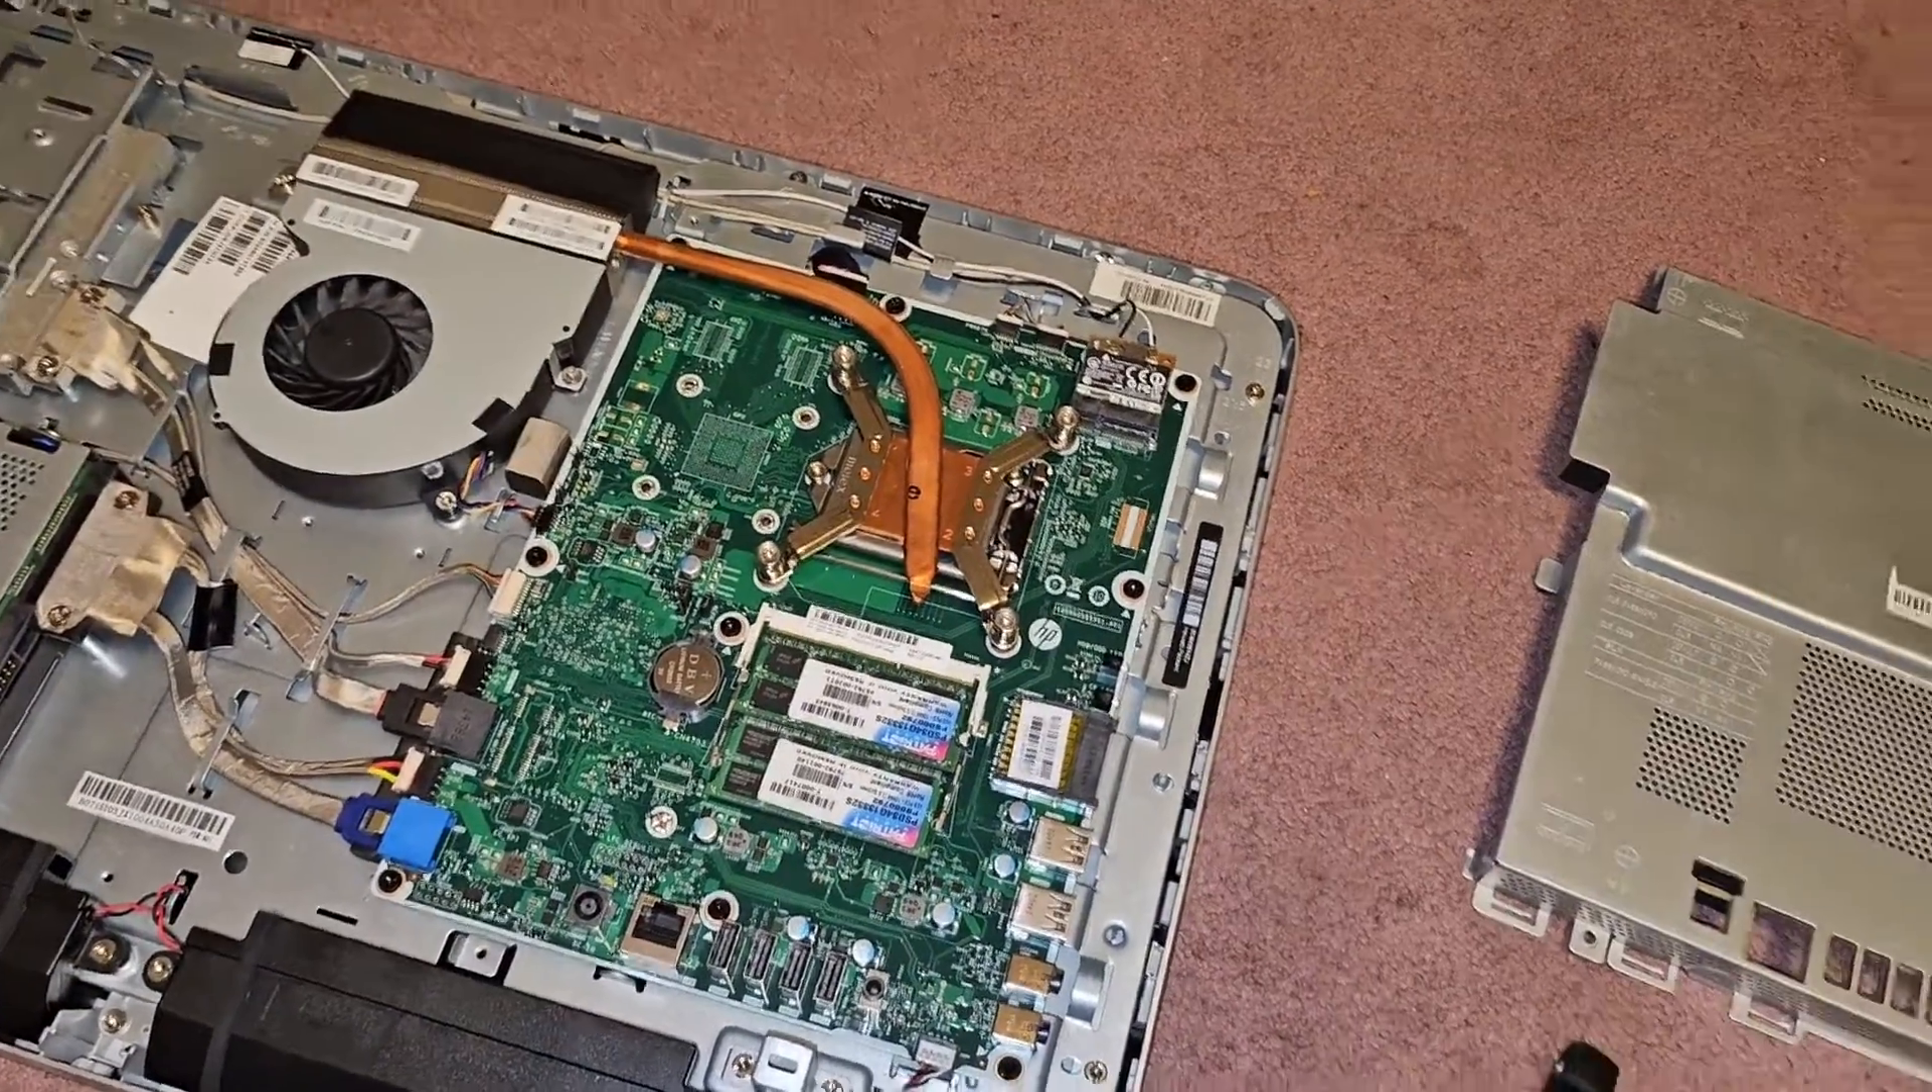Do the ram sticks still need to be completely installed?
No.